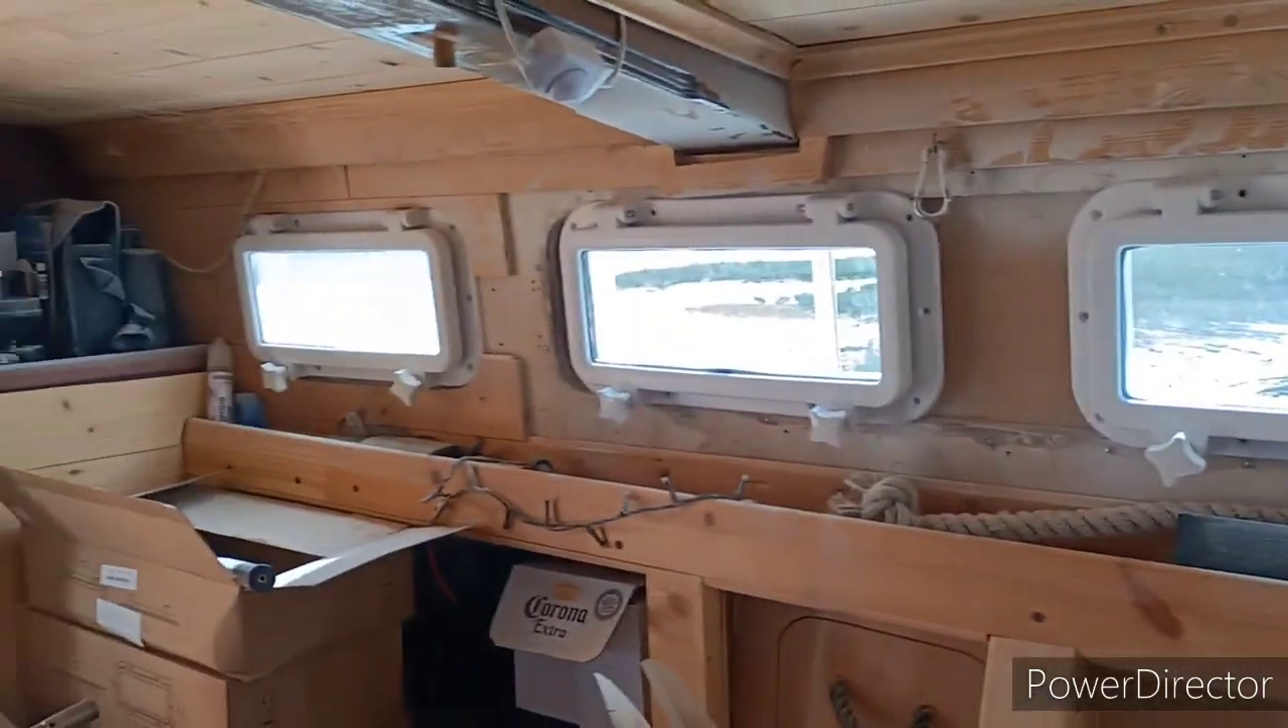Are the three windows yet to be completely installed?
No.